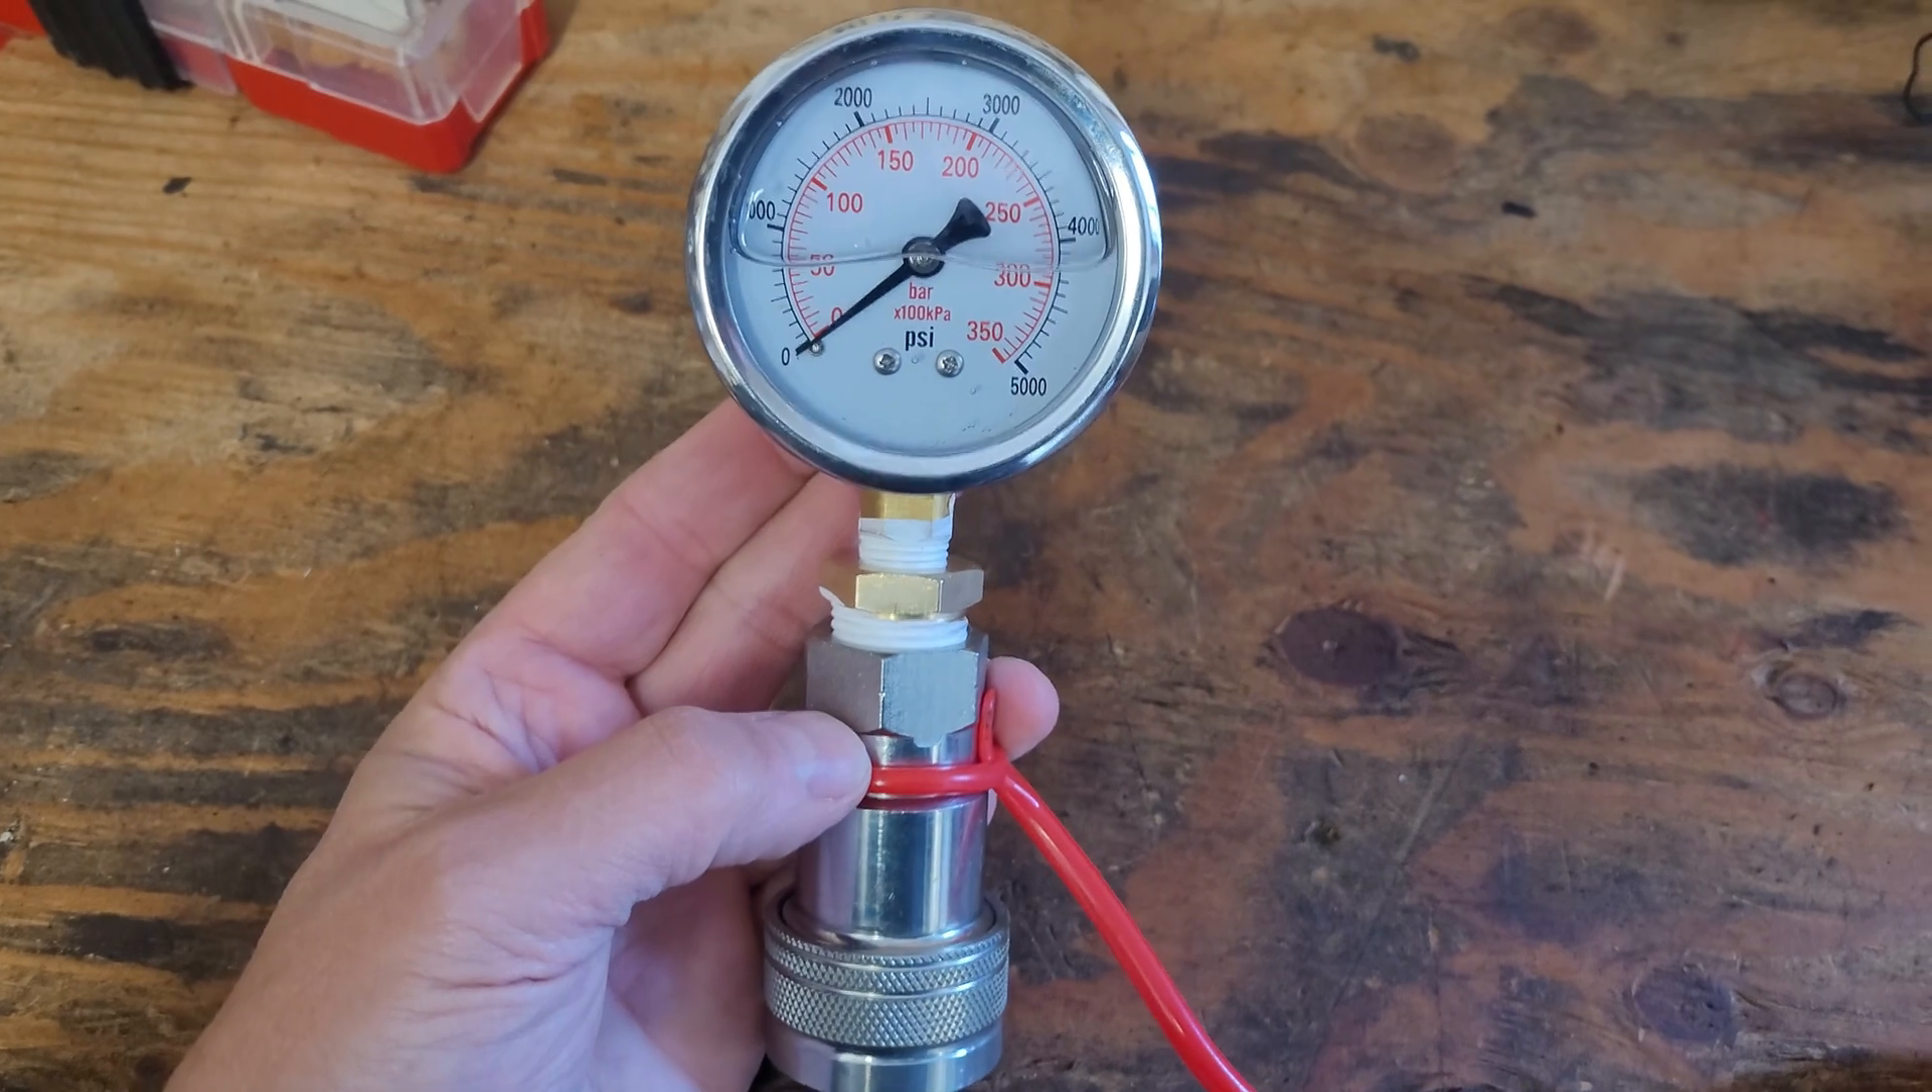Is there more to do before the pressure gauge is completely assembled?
No.